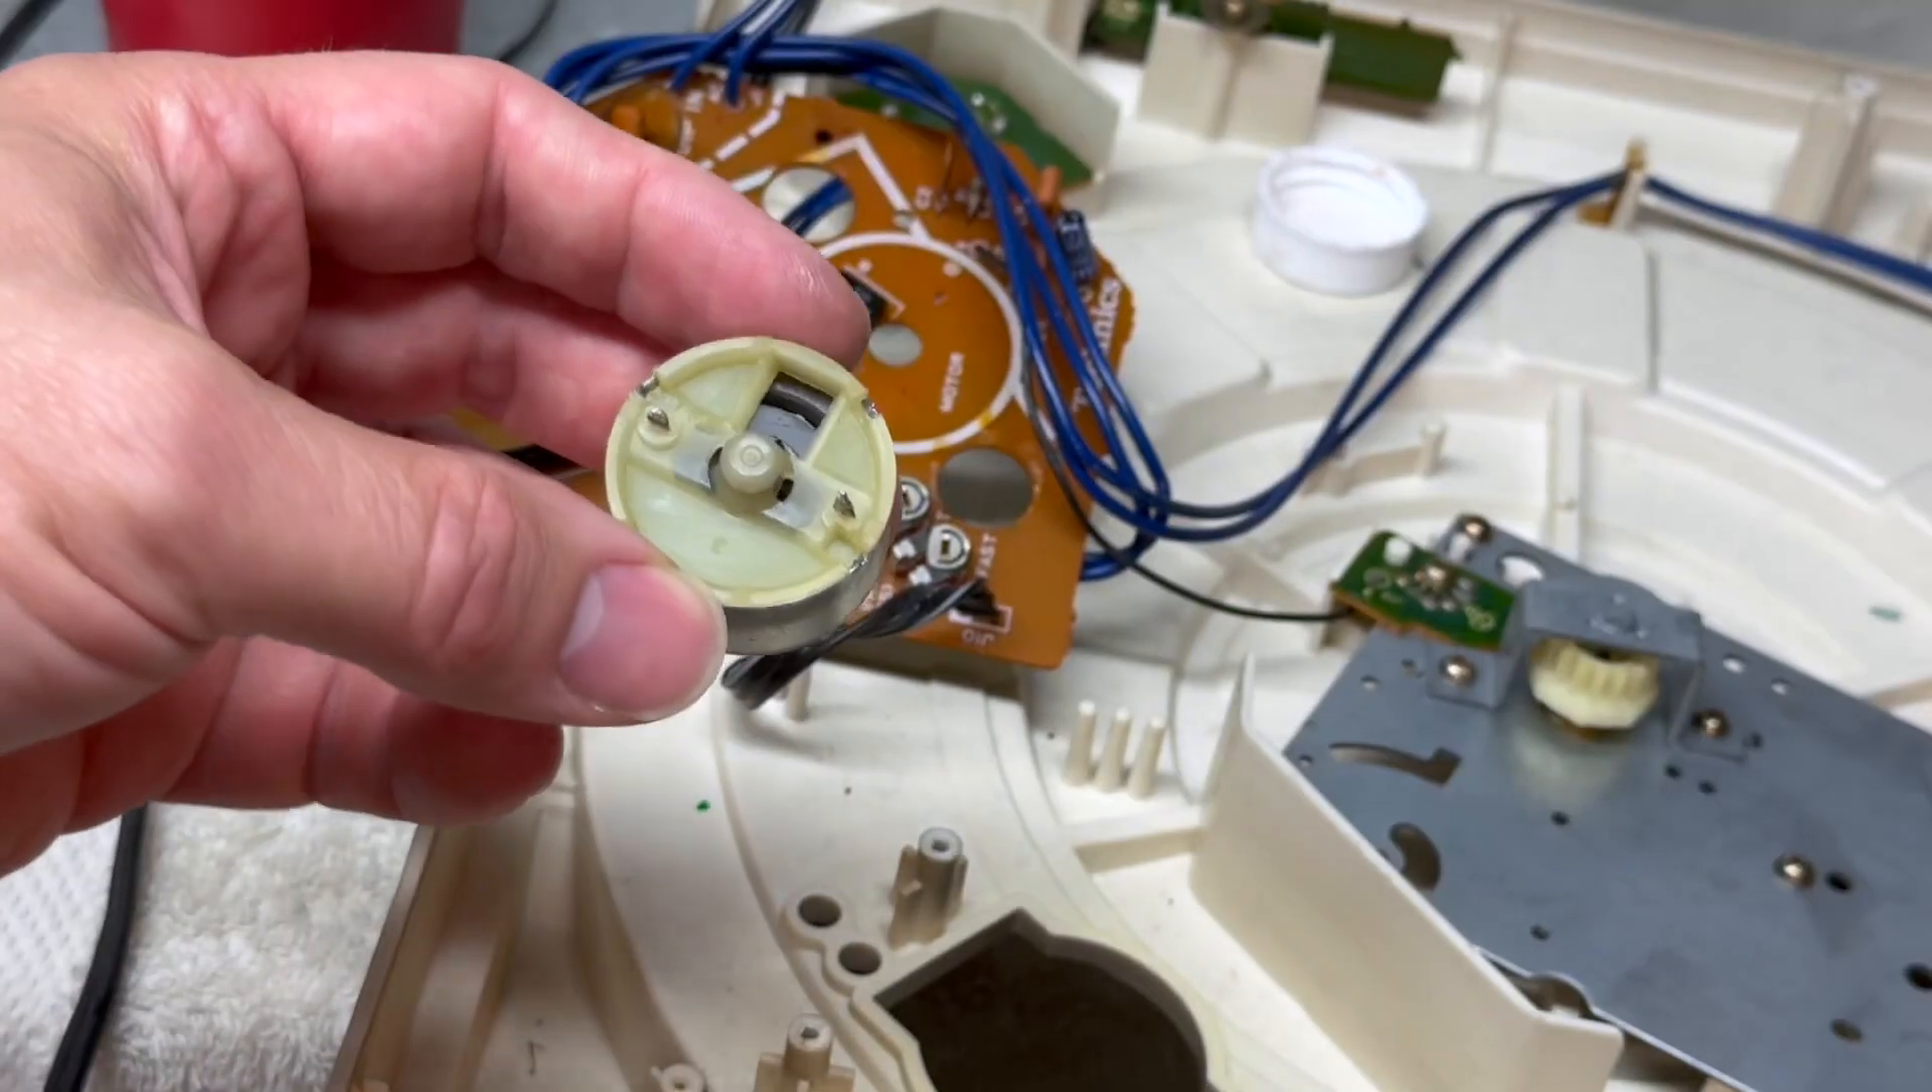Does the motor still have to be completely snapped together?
No.